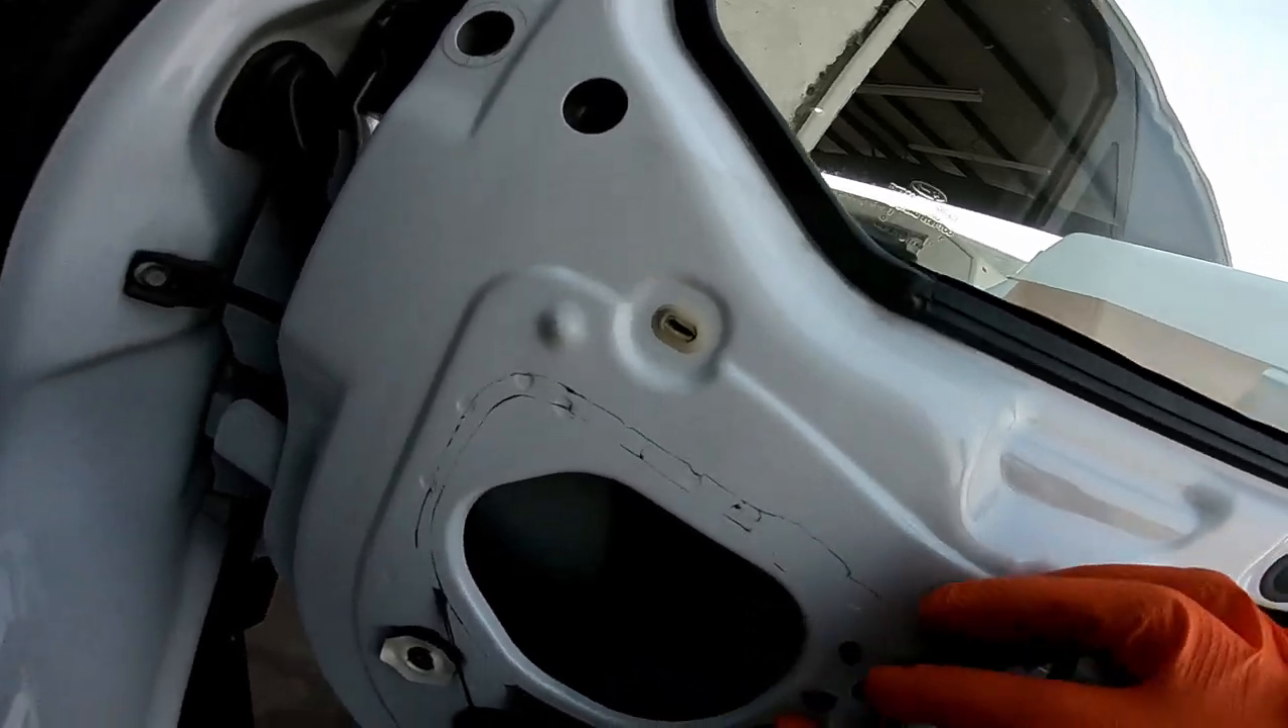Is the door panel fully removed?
Yes.